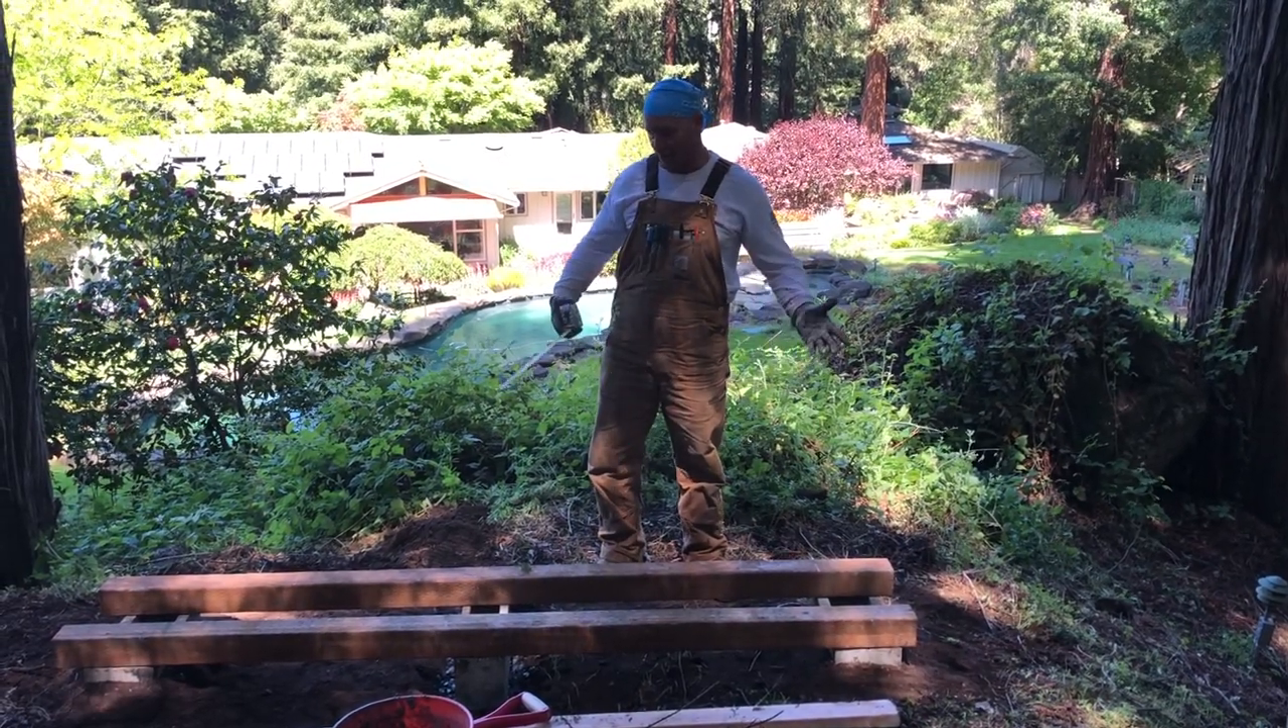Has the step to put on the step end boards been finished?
No.